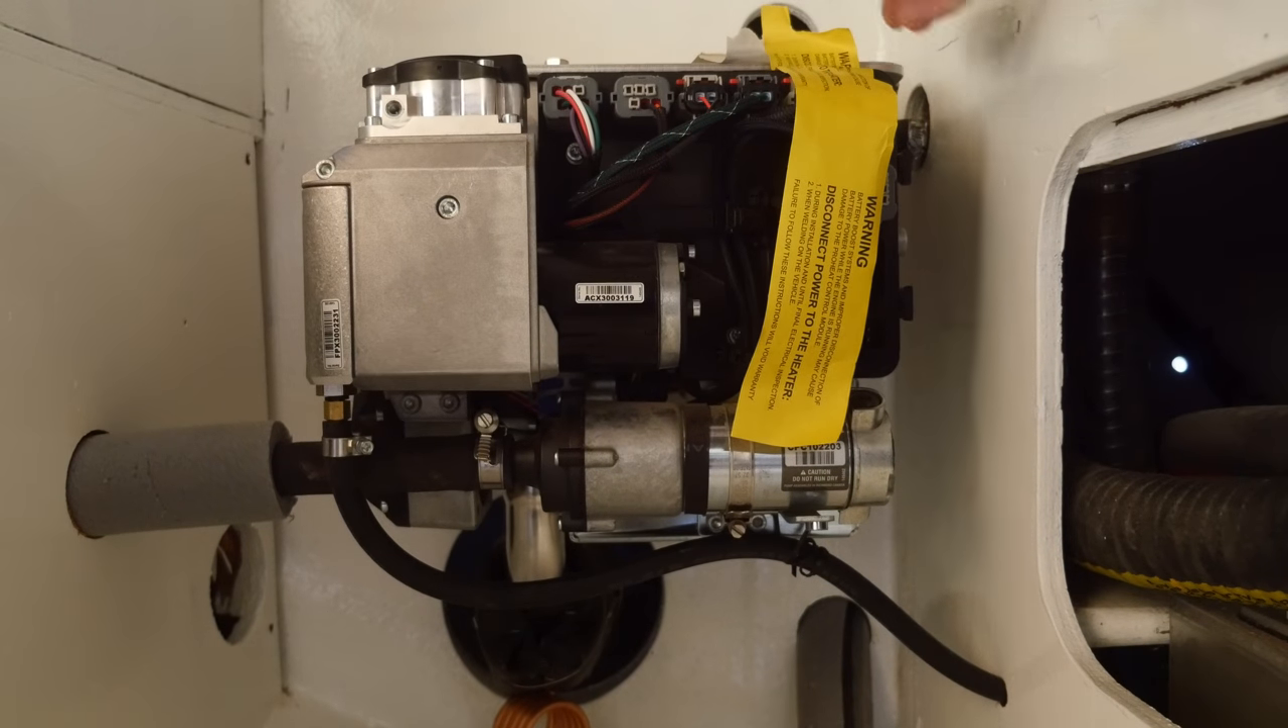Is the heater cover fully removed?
Yes.